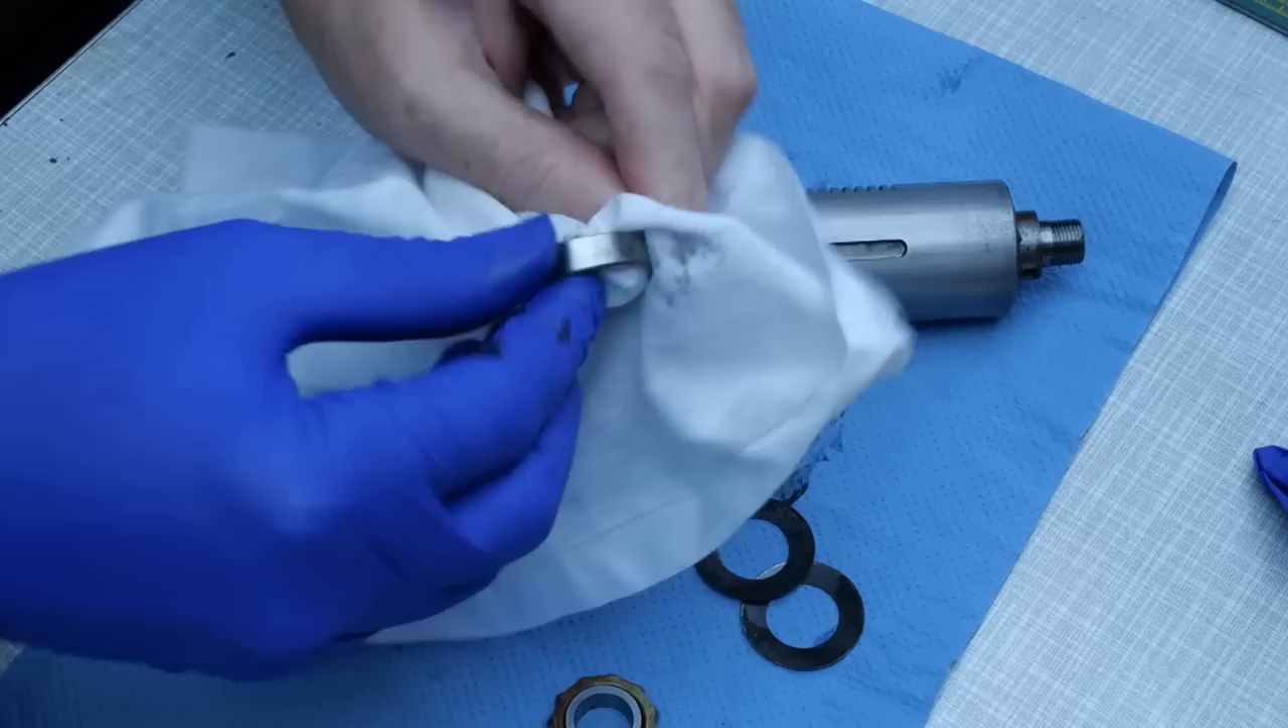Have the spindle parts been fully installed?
No.